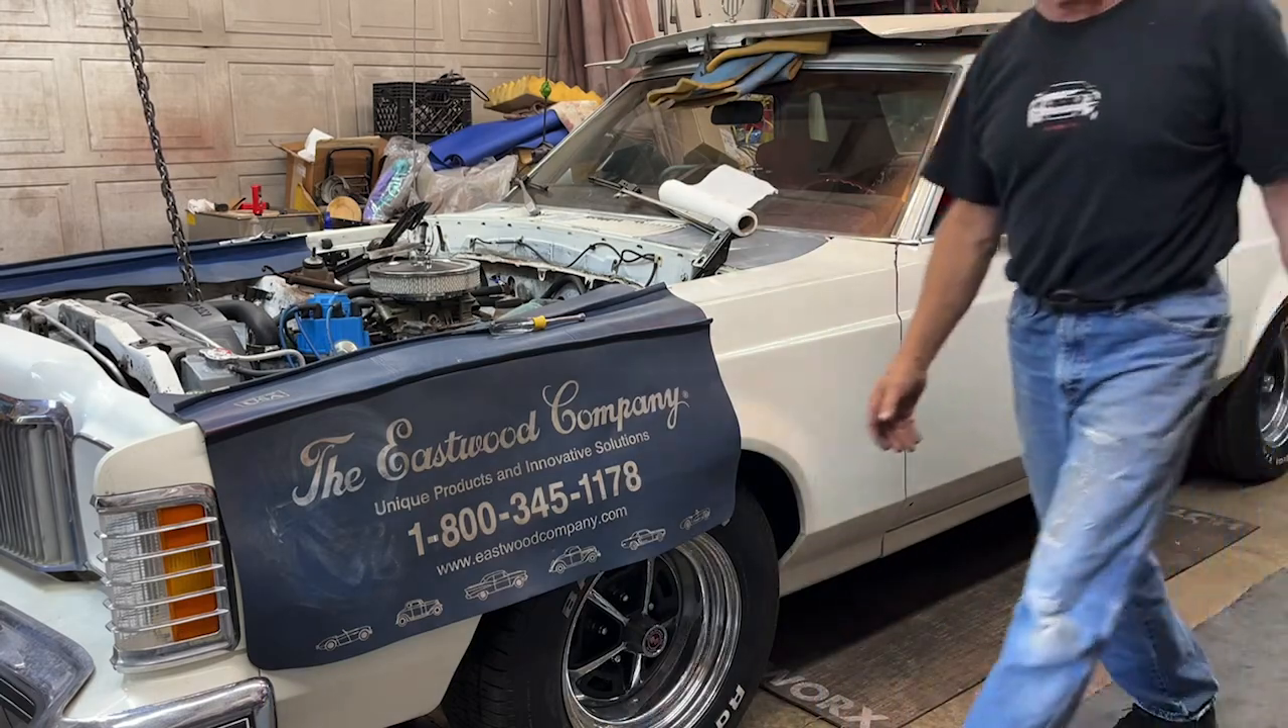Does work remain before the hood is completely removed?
No.